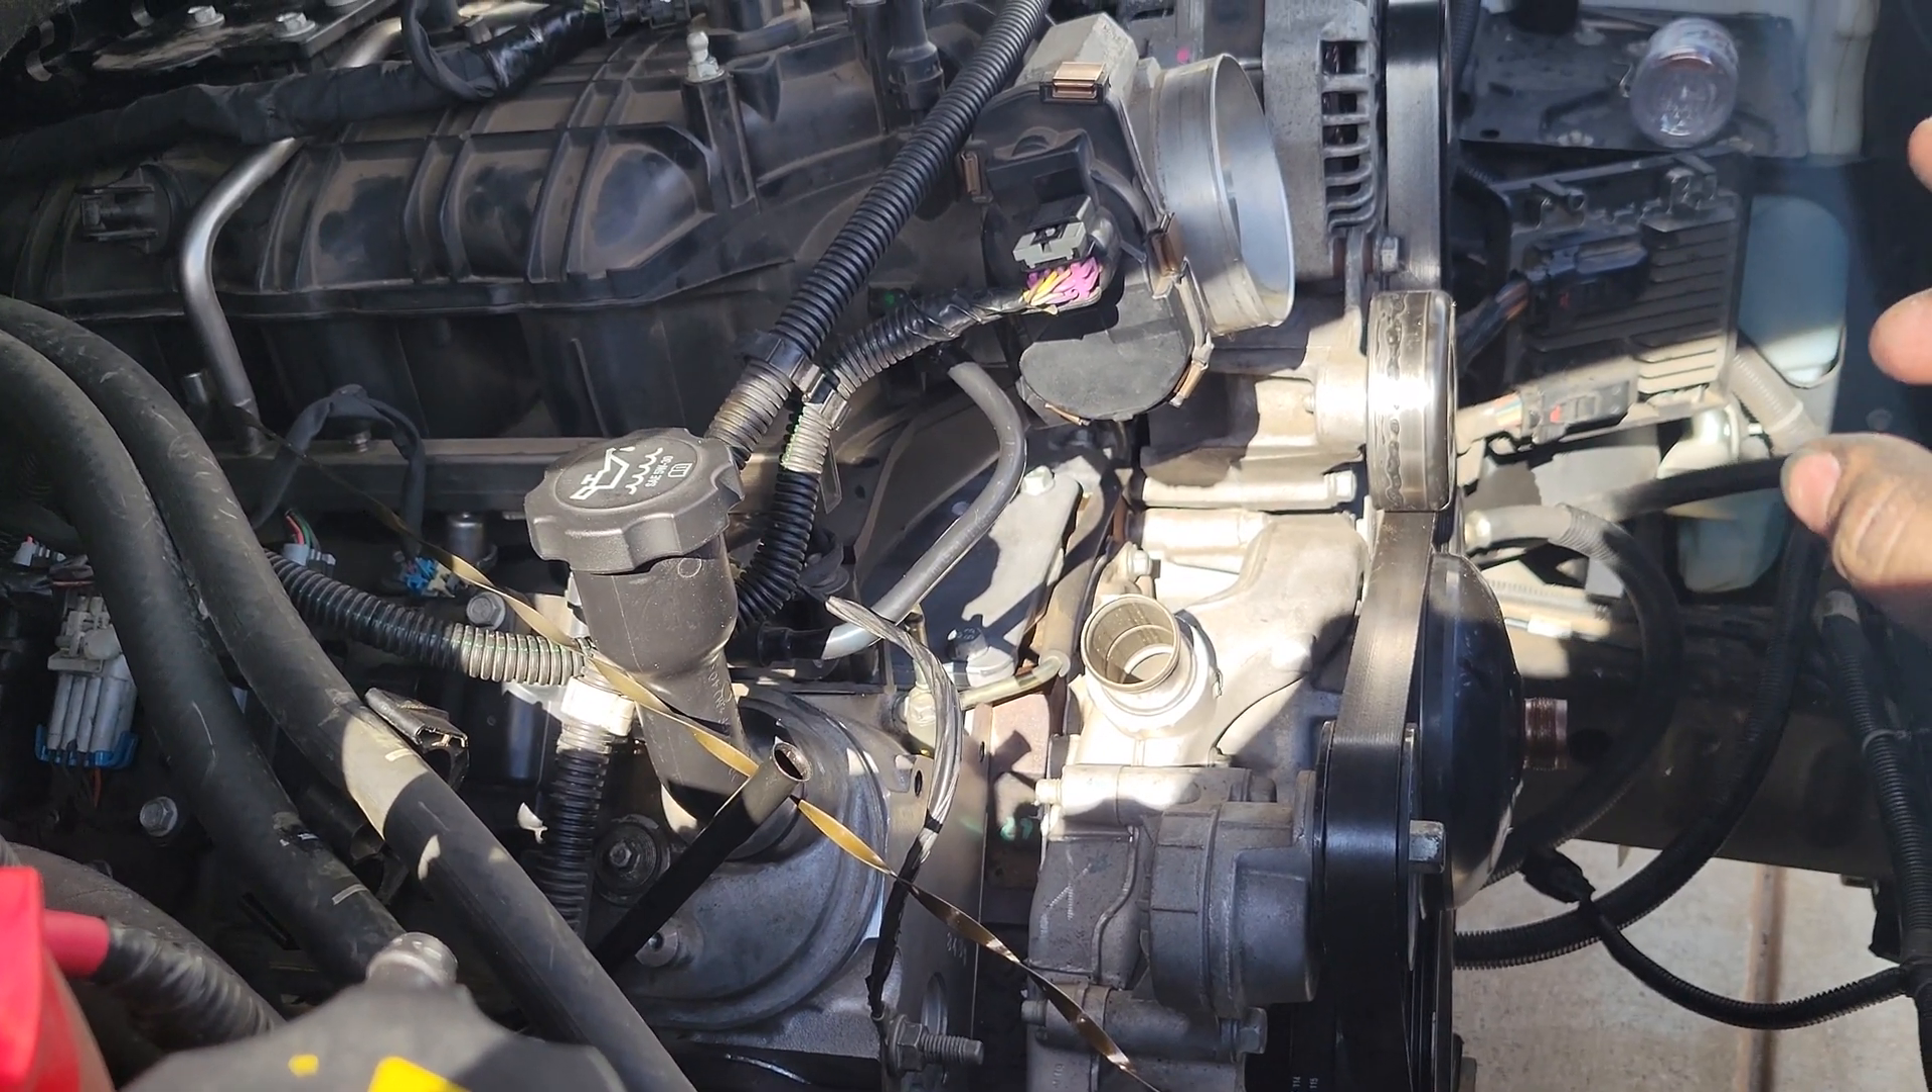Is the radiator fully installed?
No.